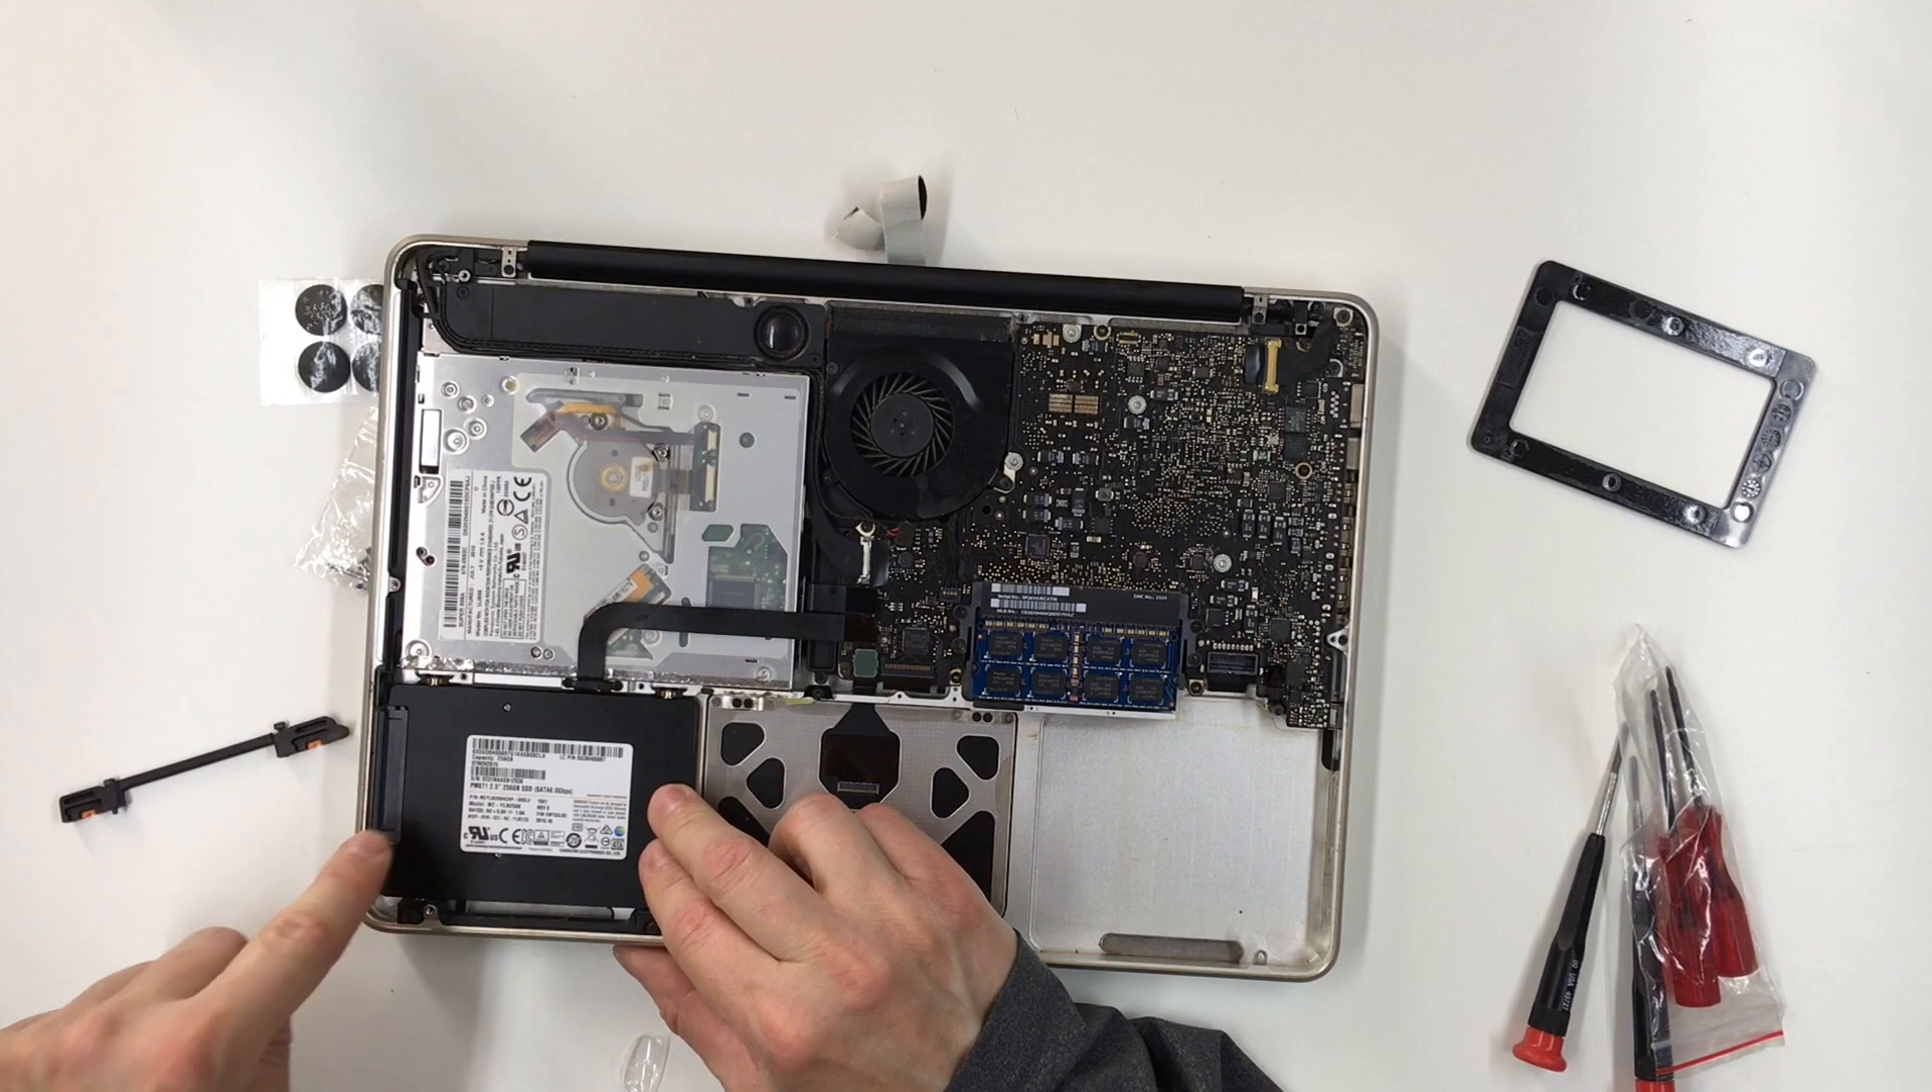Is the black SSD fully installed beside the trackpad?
No.